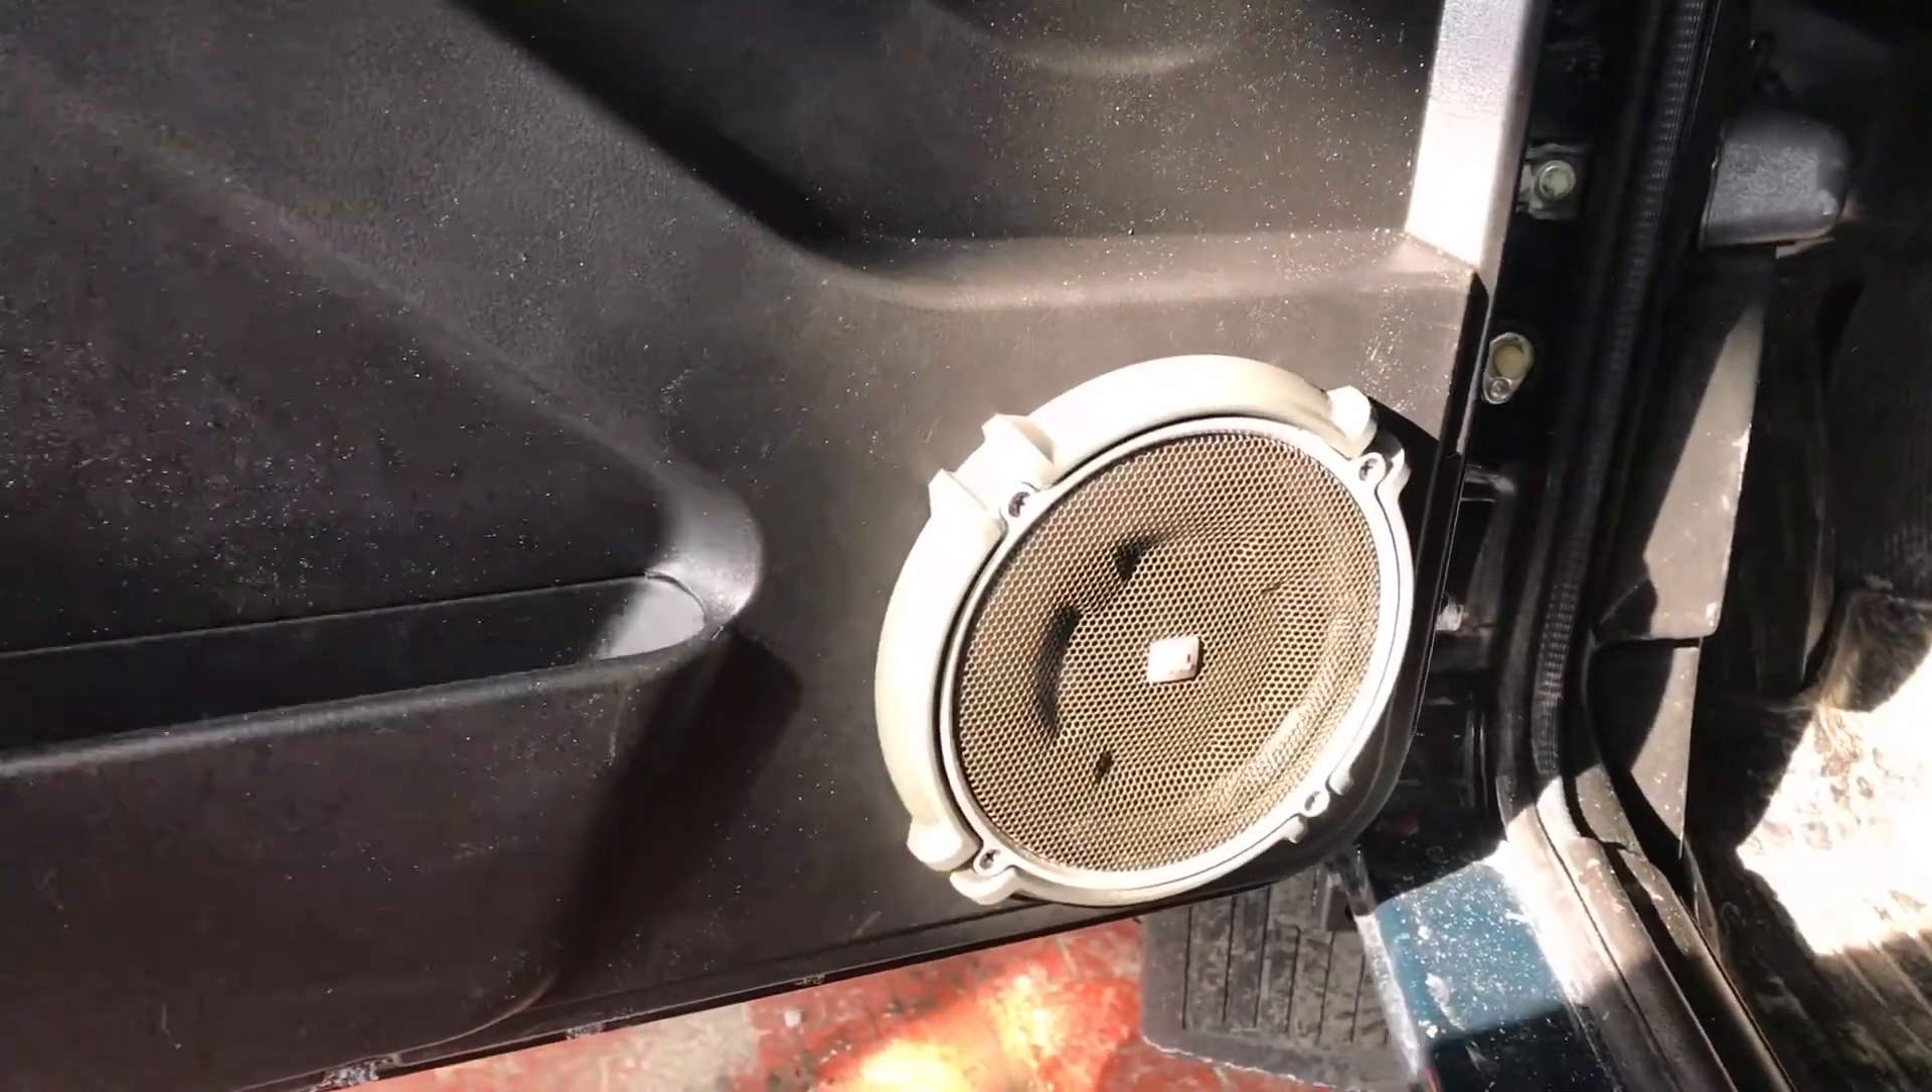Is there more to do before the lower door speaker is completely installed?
No.